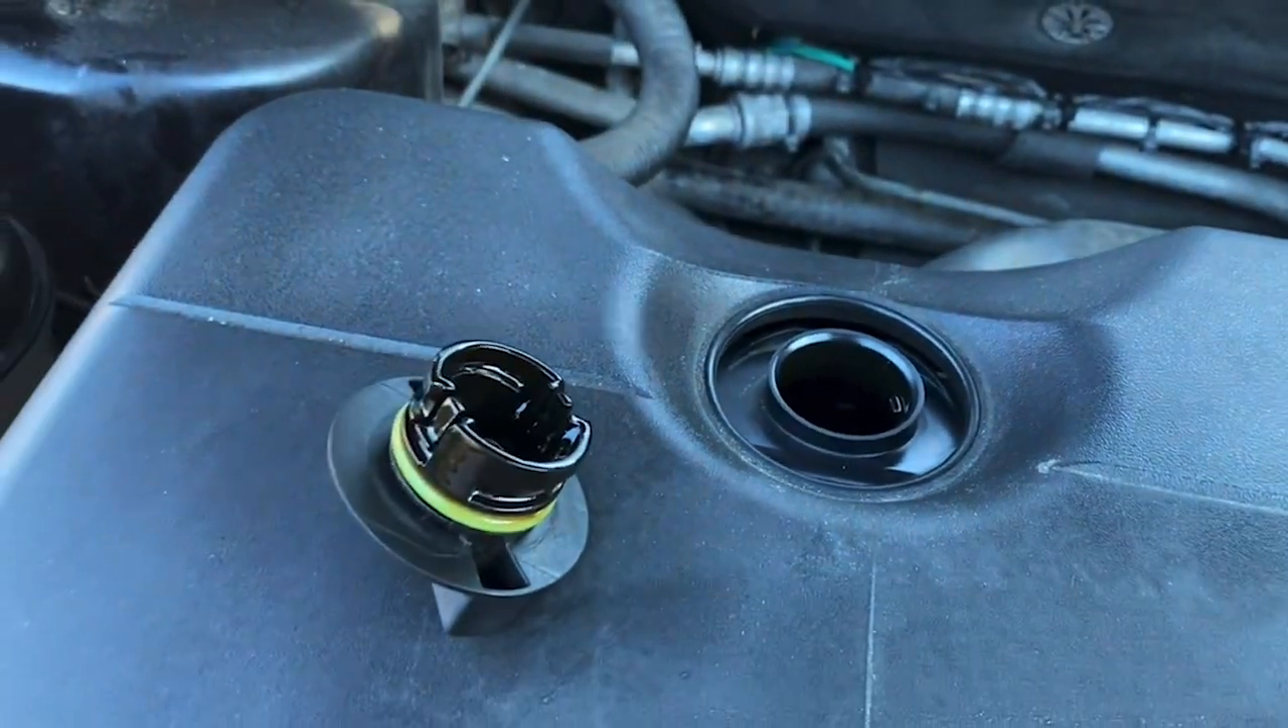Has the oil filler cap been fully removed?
Yes.